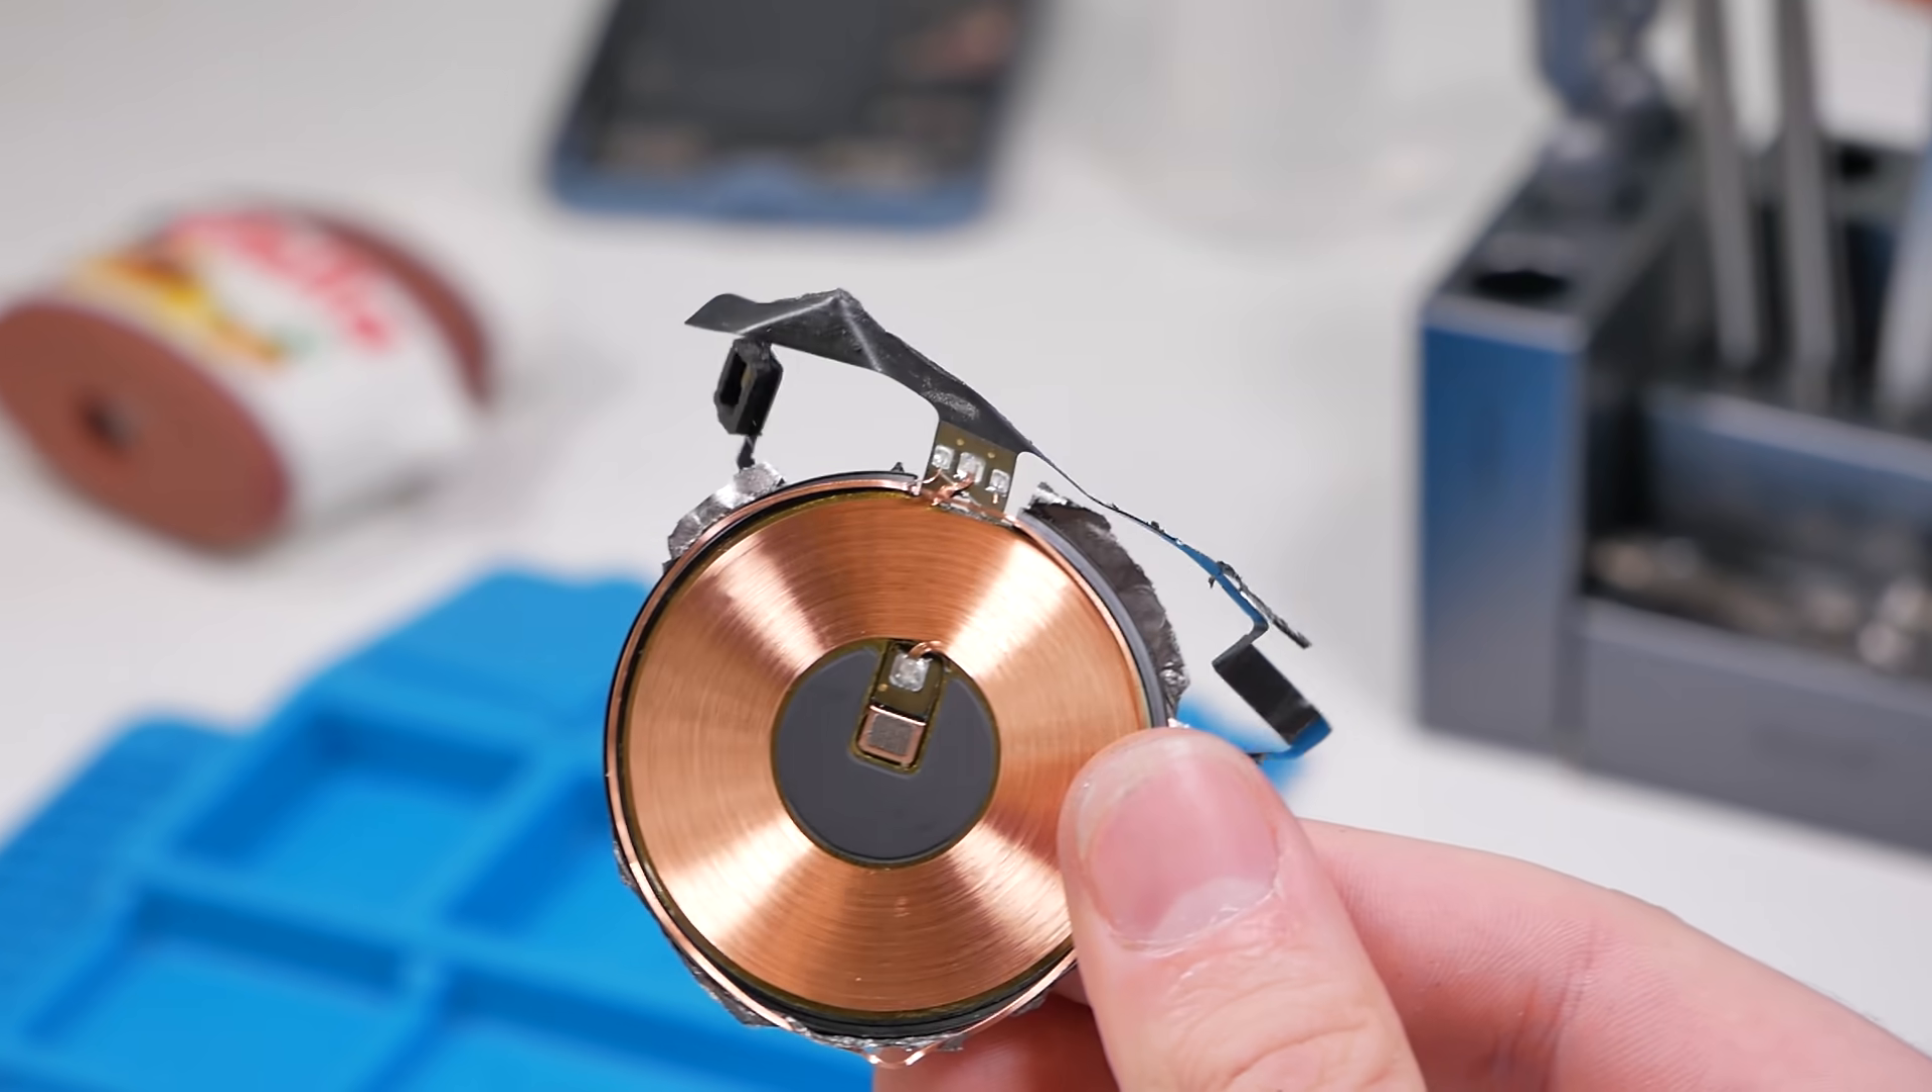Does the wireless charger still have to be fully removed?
No.